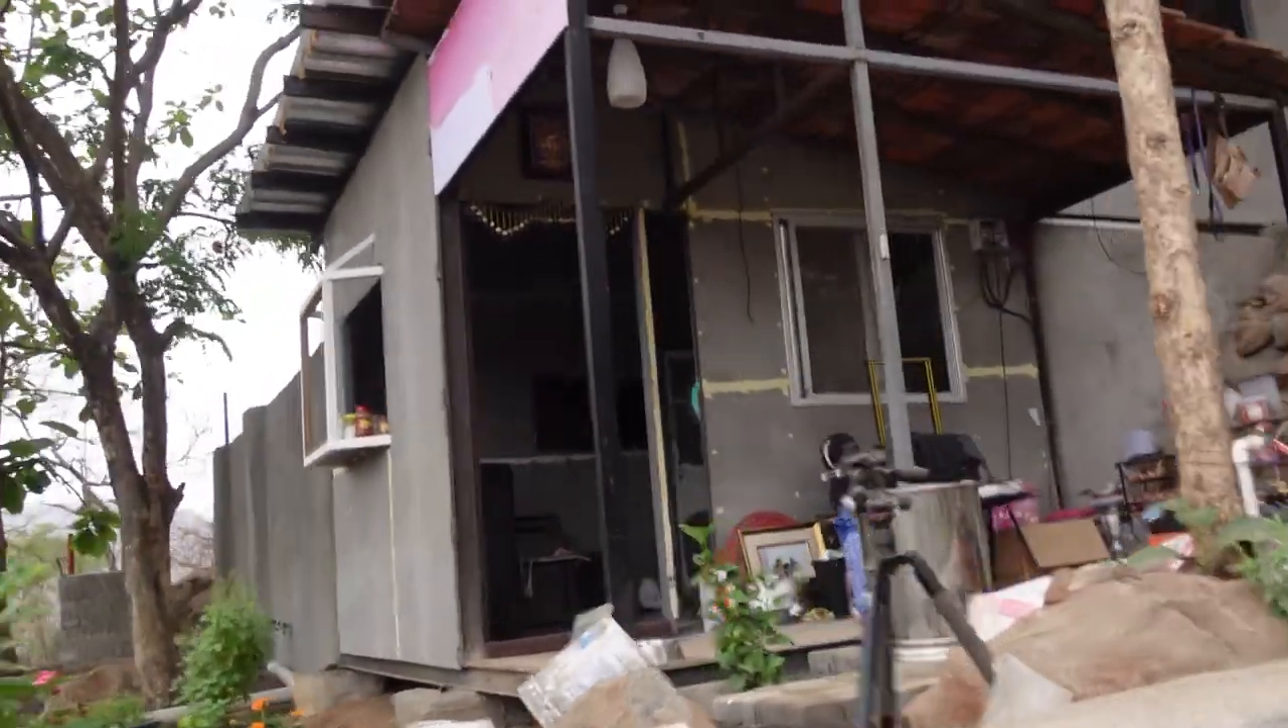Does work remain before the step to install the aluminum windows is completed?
No.